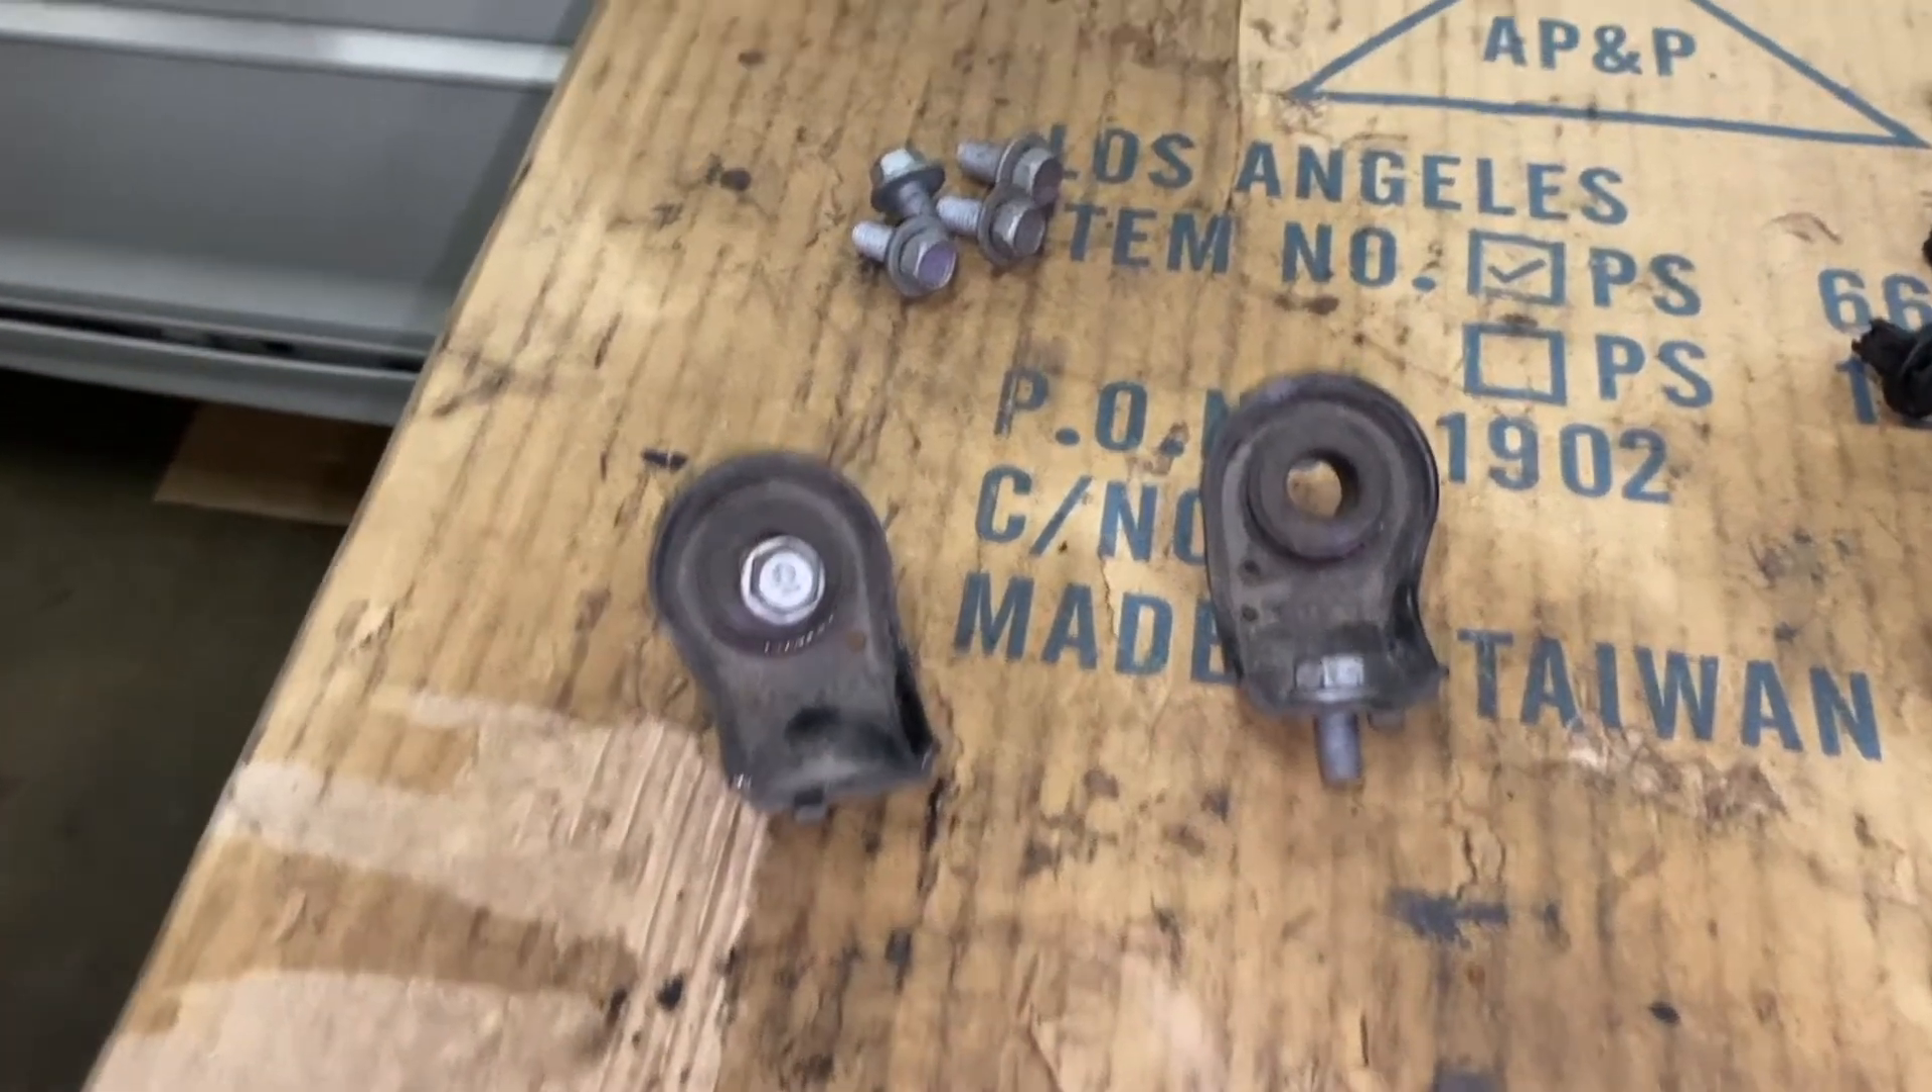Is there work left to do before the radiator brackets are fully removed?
No.